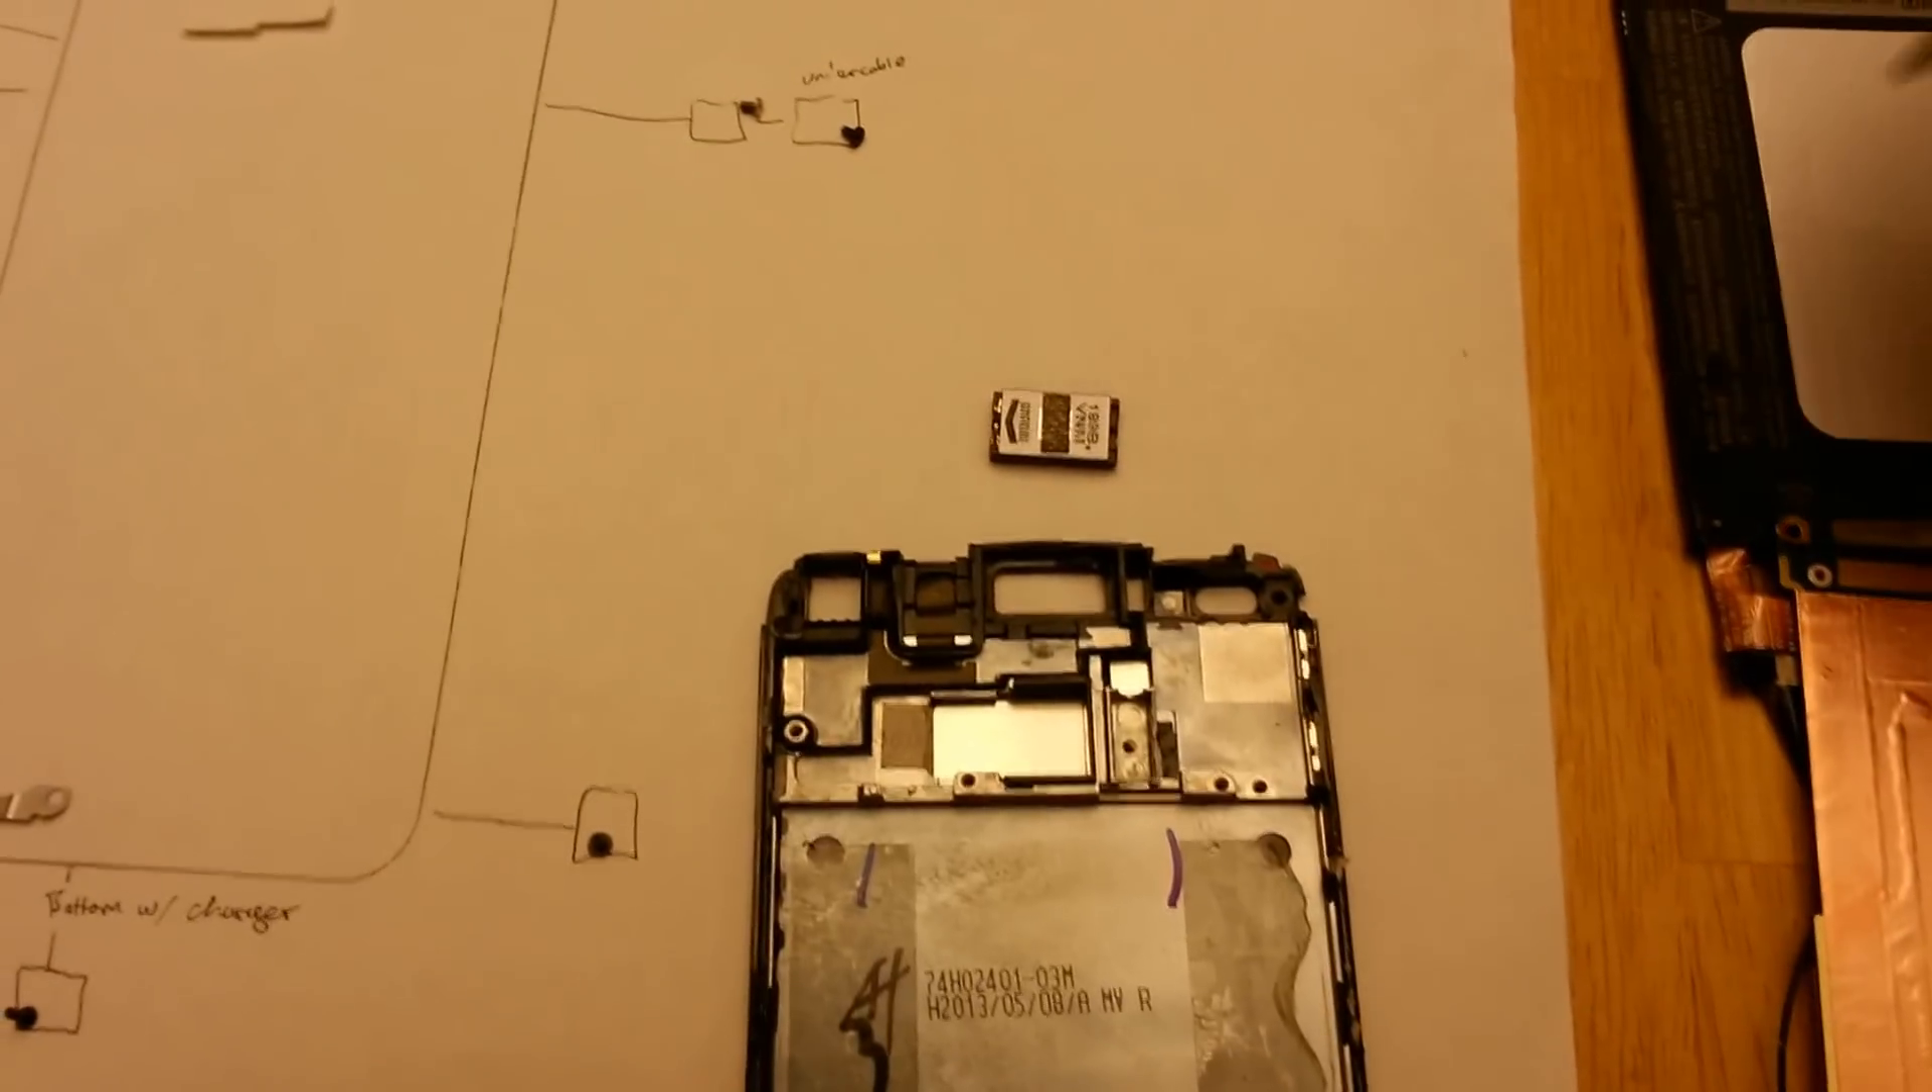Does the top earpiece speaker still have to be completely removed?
No.